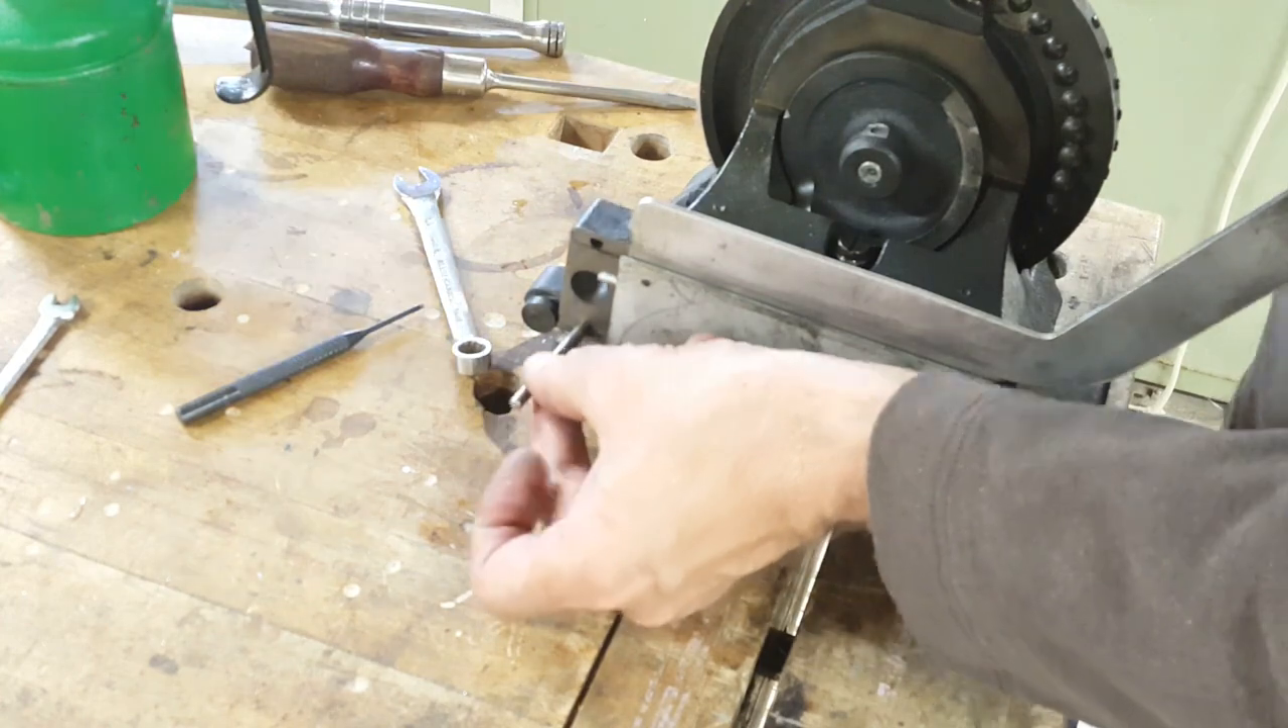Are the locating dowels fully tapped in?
No.